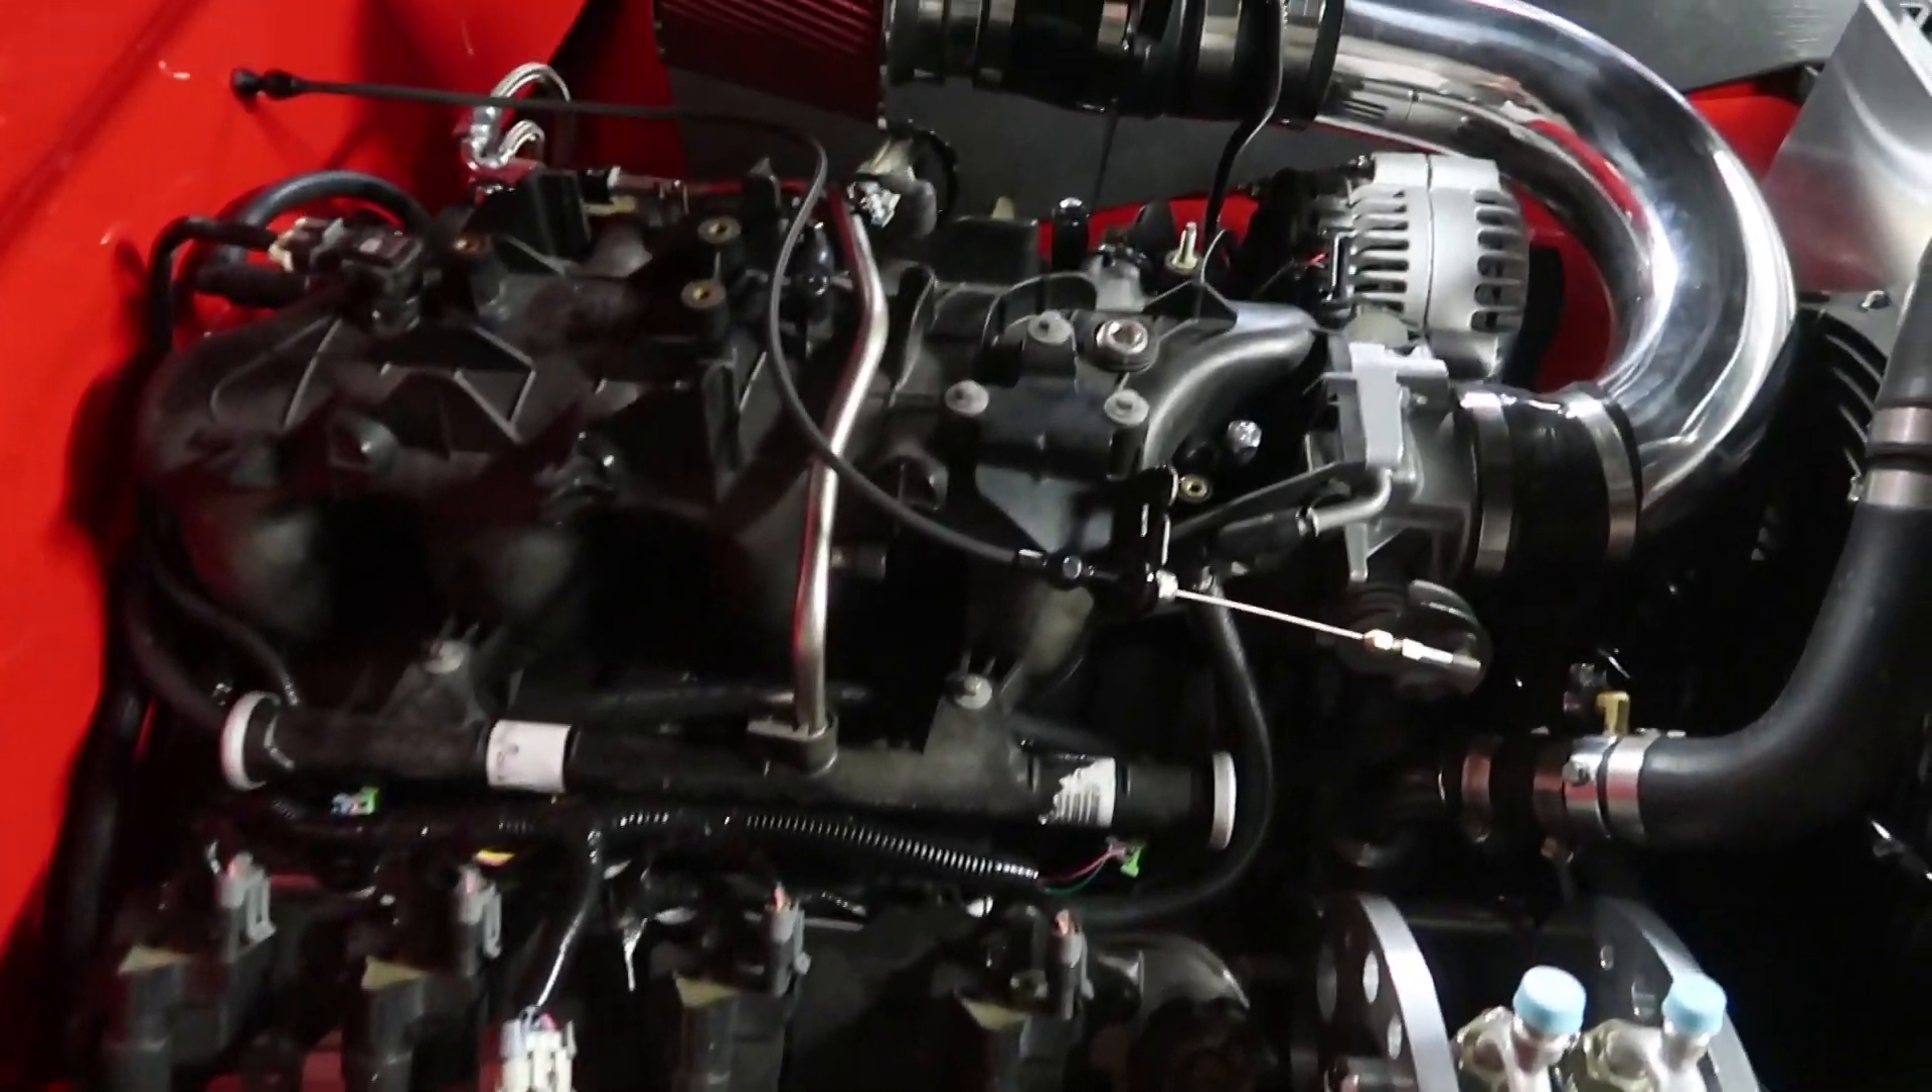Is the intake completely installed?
Yes.